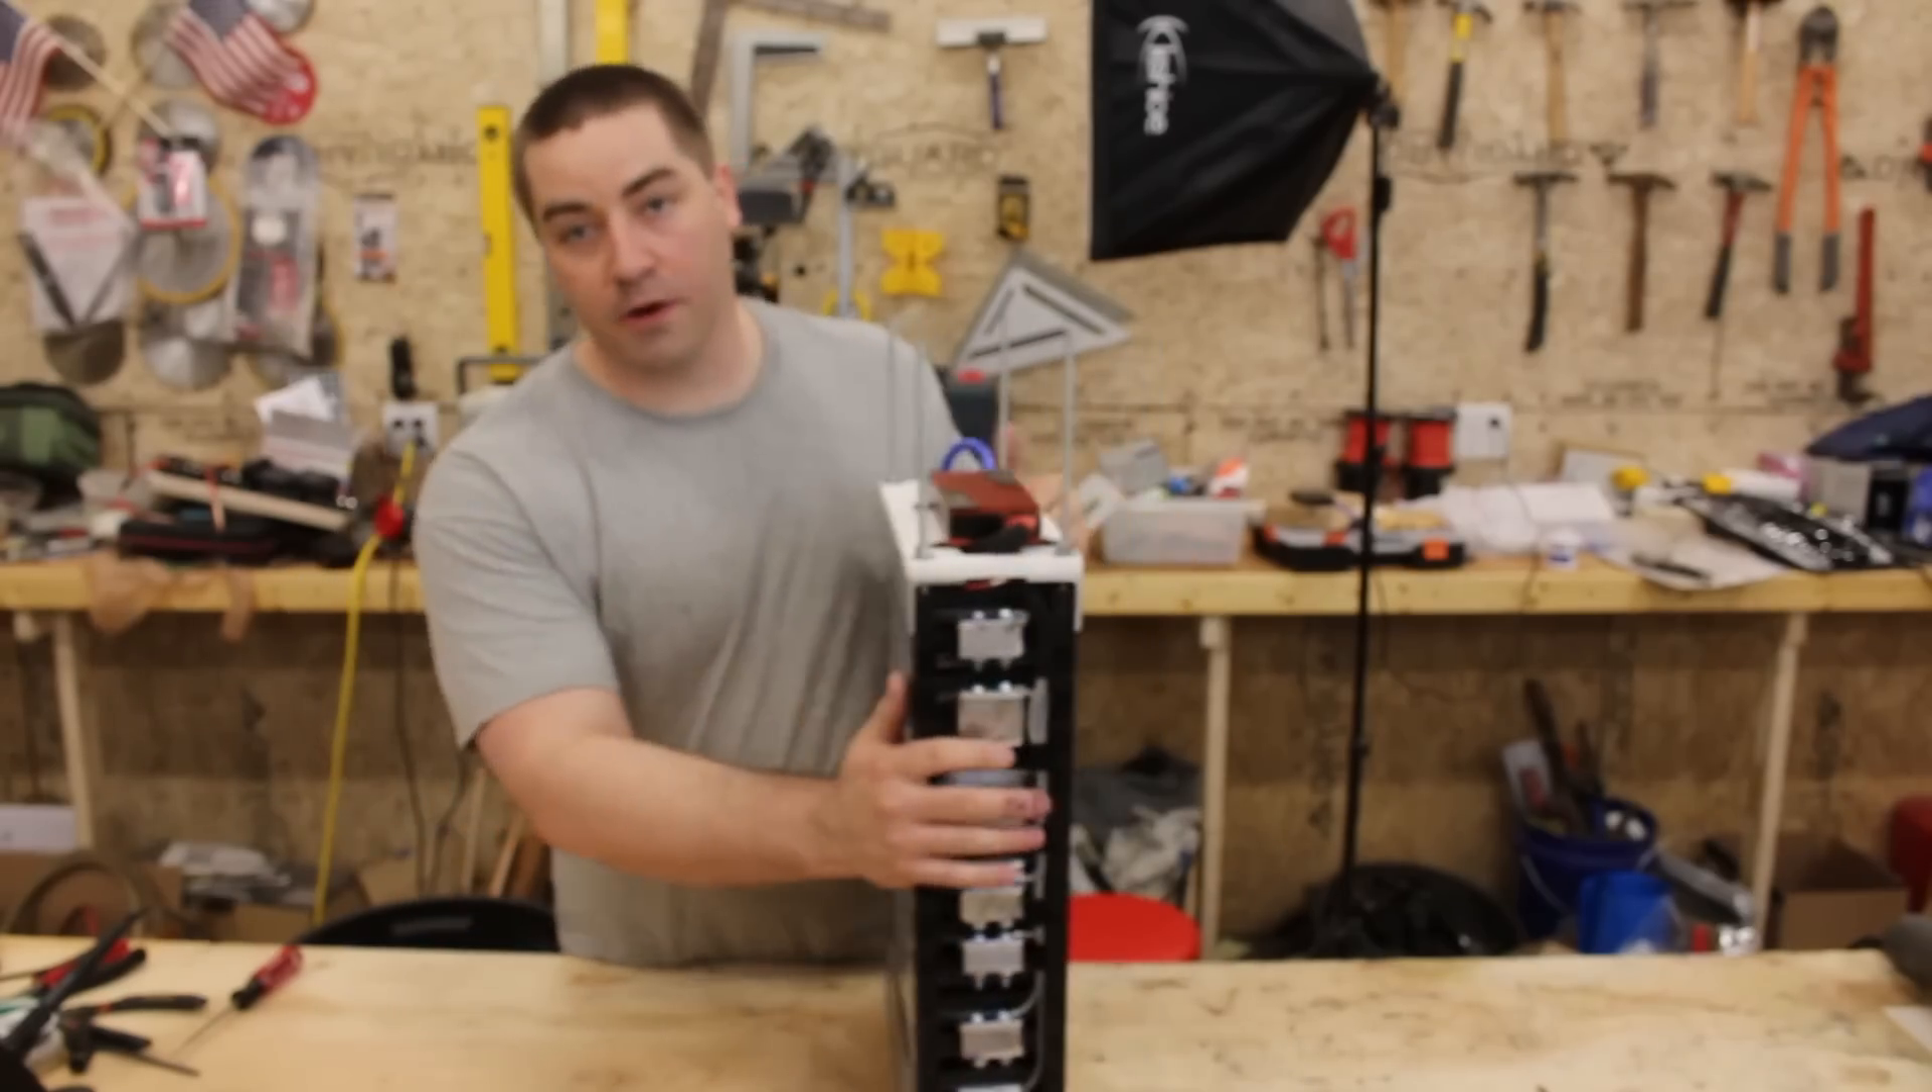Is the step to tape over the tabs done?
No.